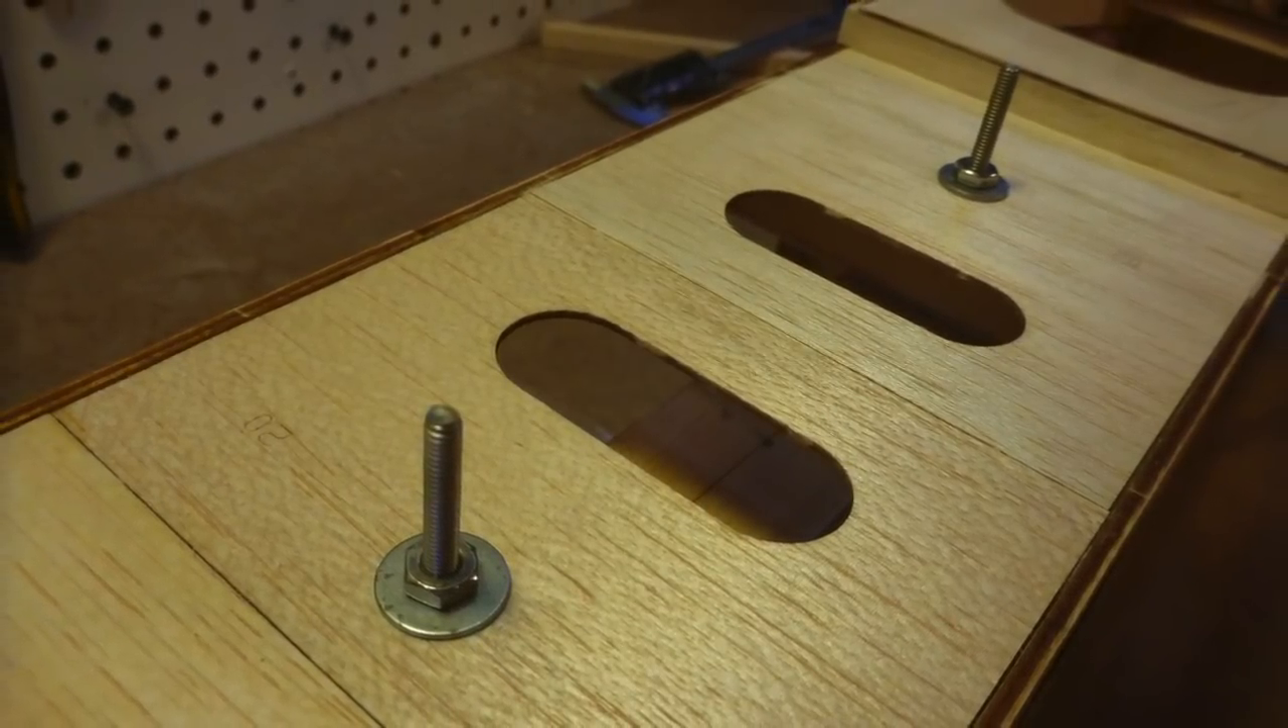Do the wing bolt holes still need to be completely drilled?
No.